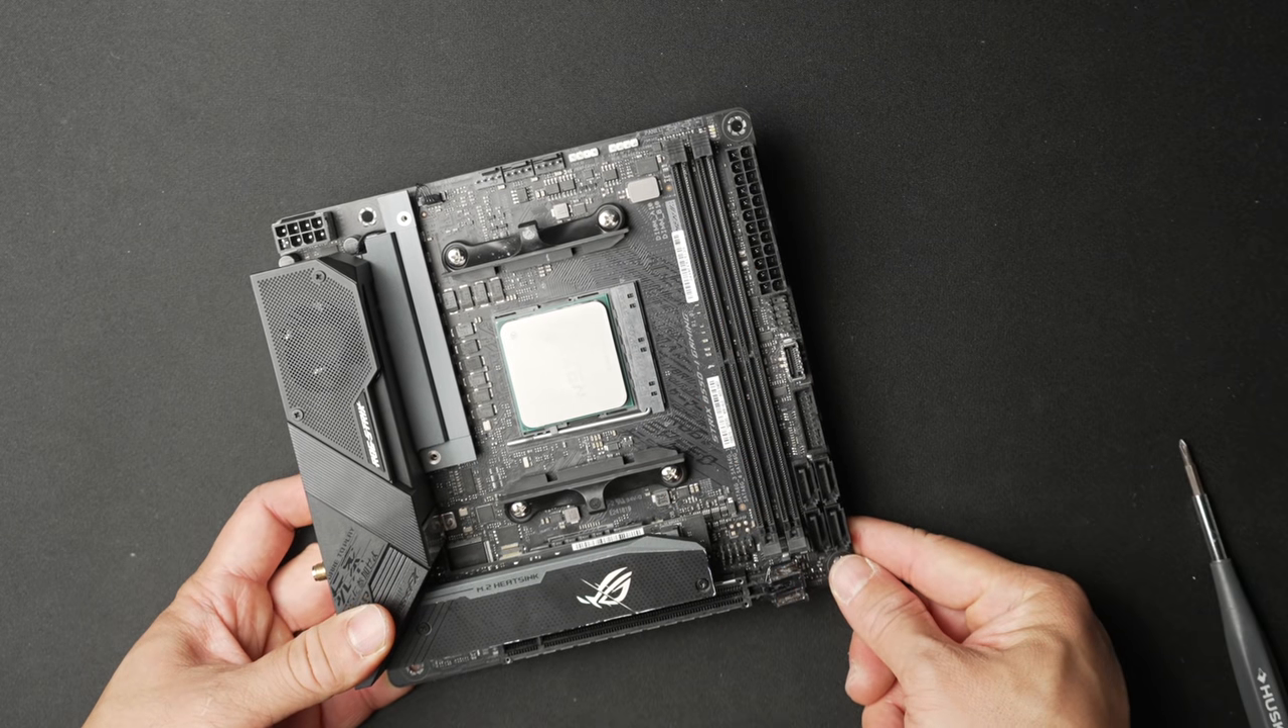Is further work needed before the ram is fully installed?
Yes.